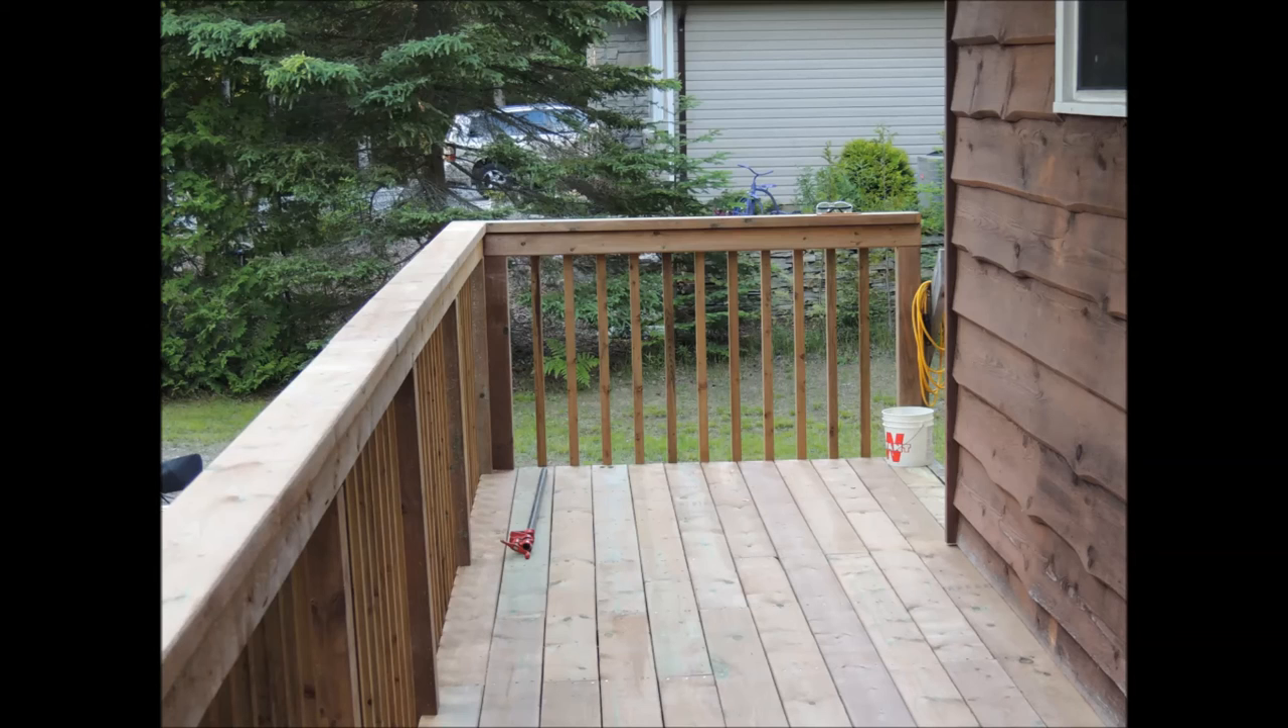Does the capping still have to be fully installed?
No.